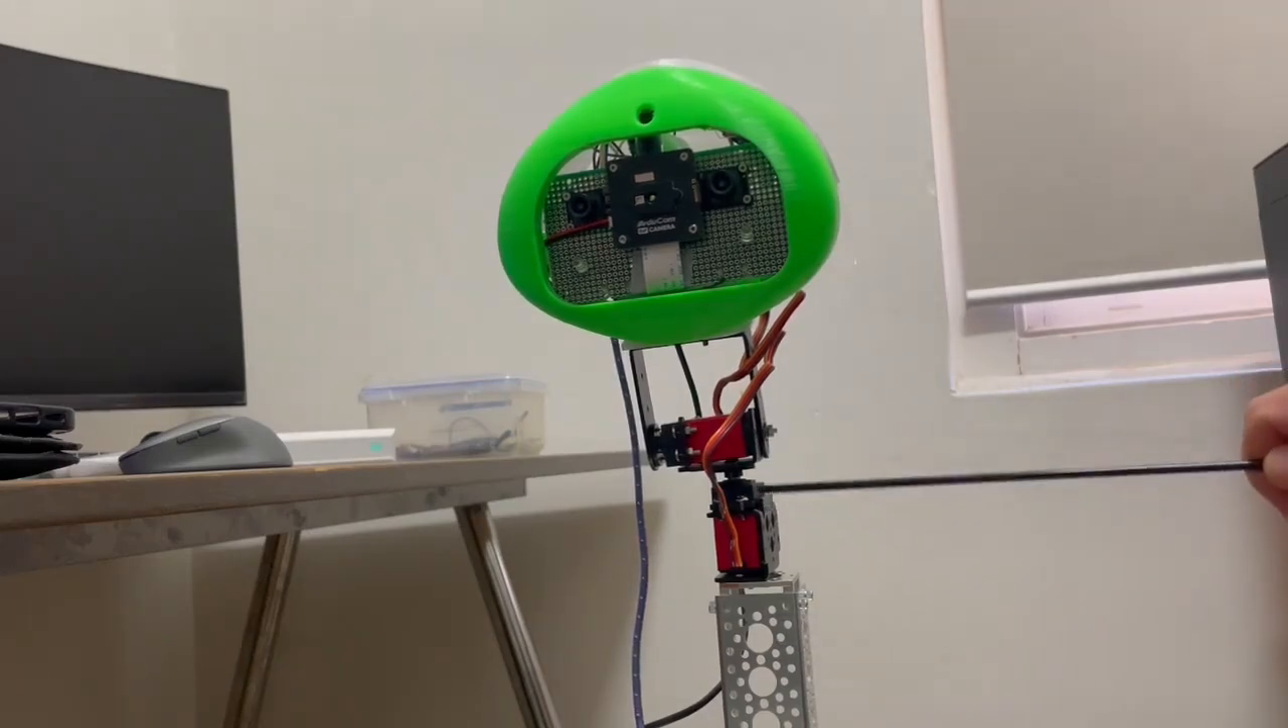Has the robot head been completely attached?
Yes.